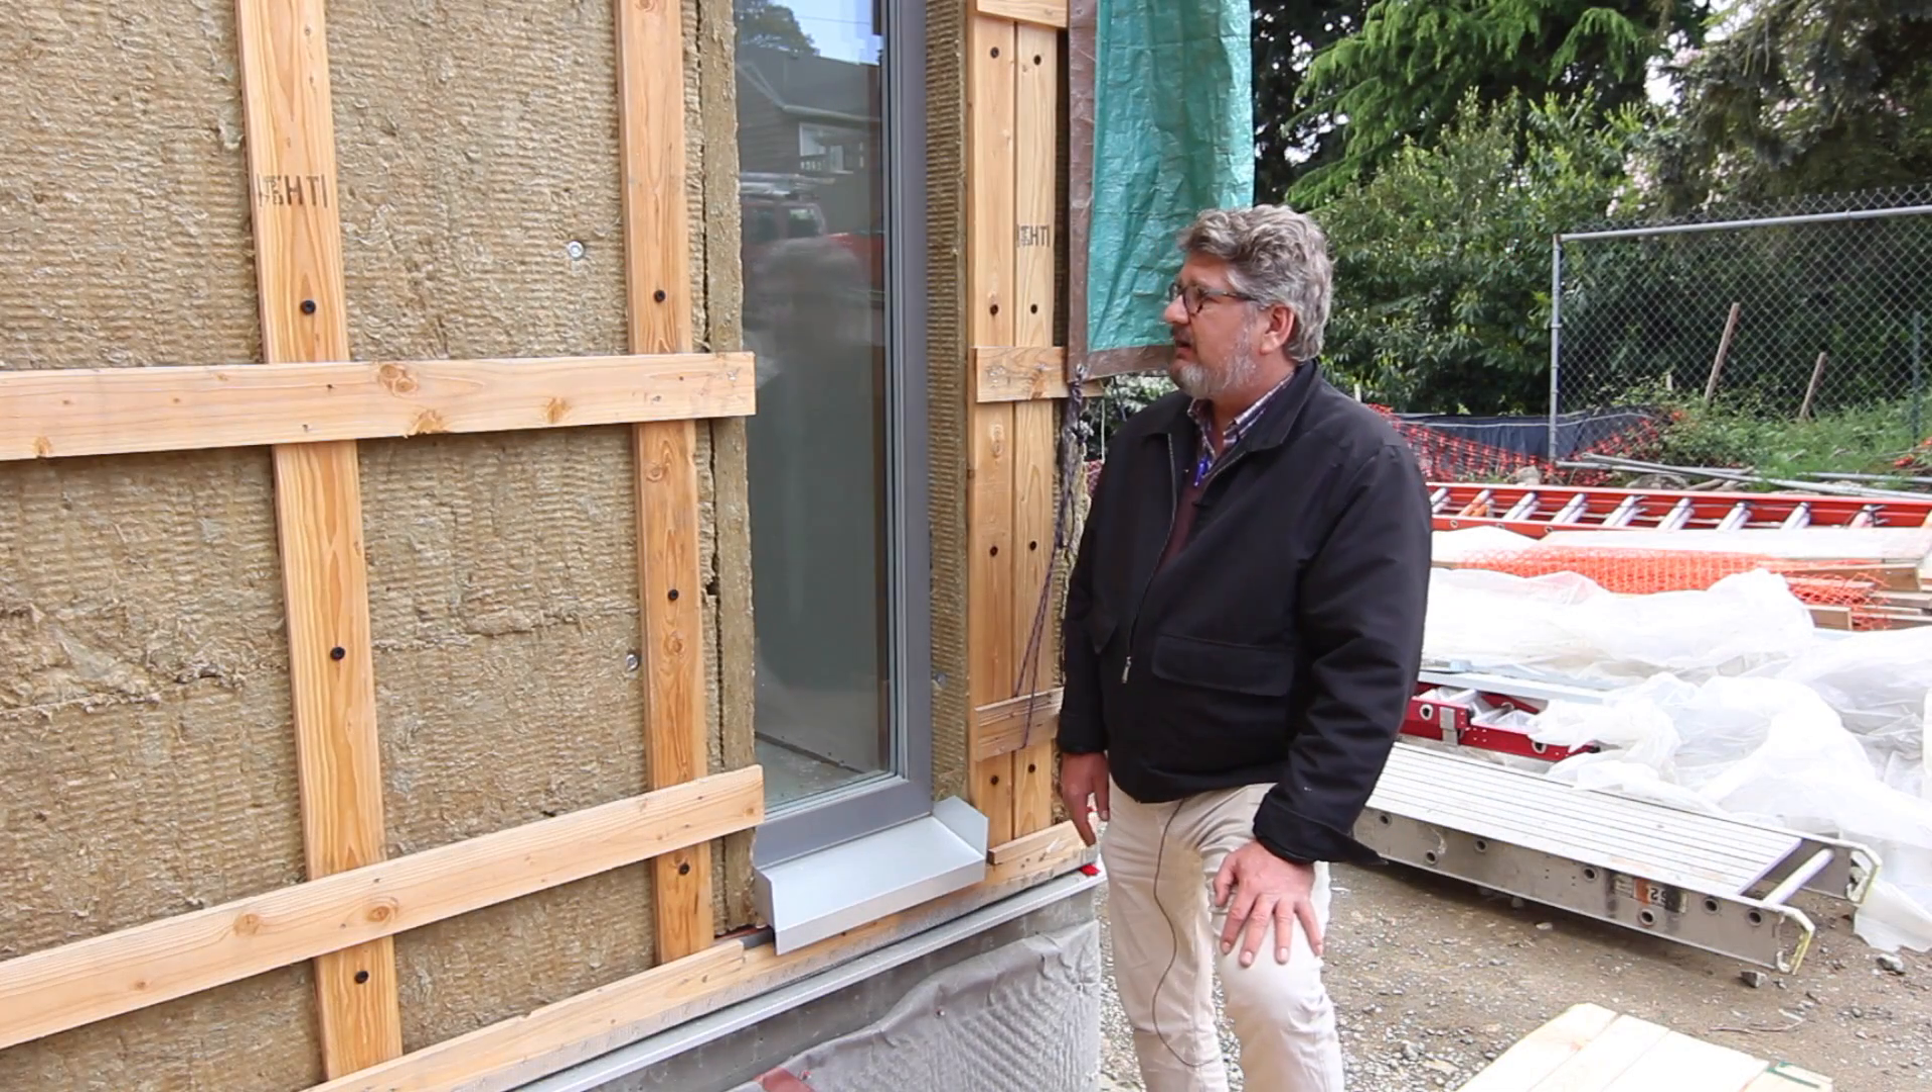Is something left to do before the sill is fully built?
No.